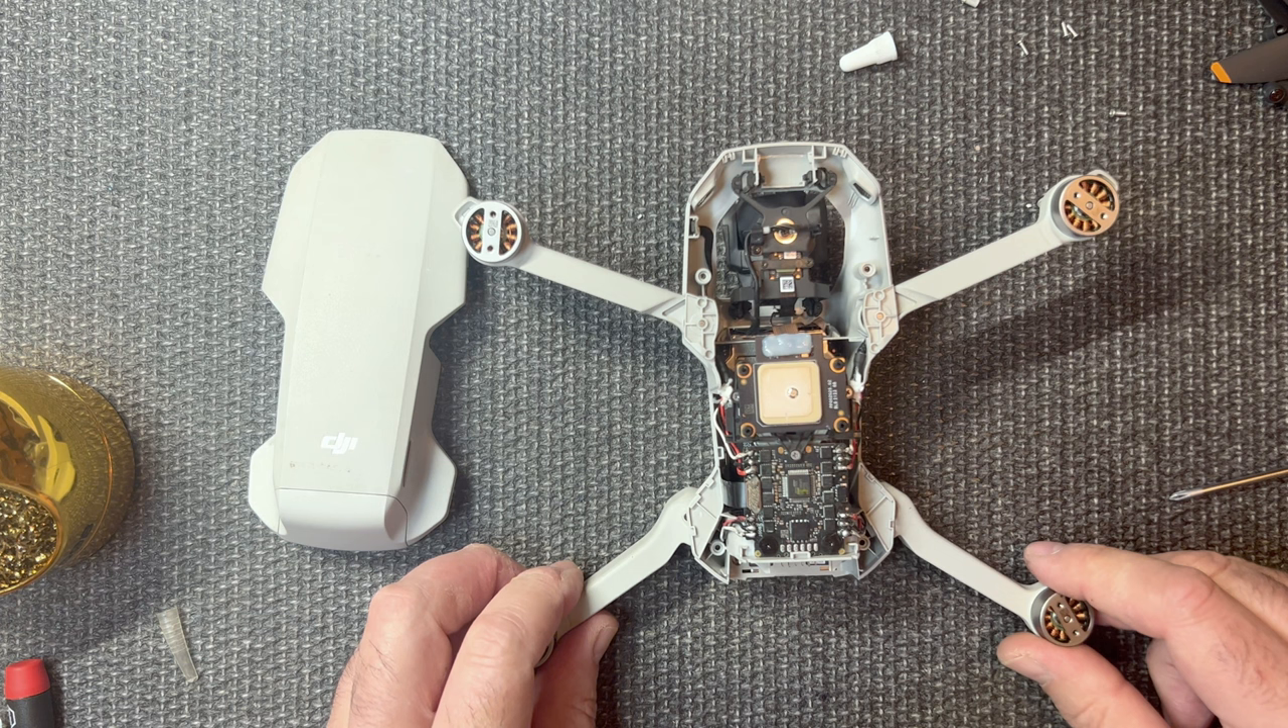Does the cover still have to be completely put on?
Yes.